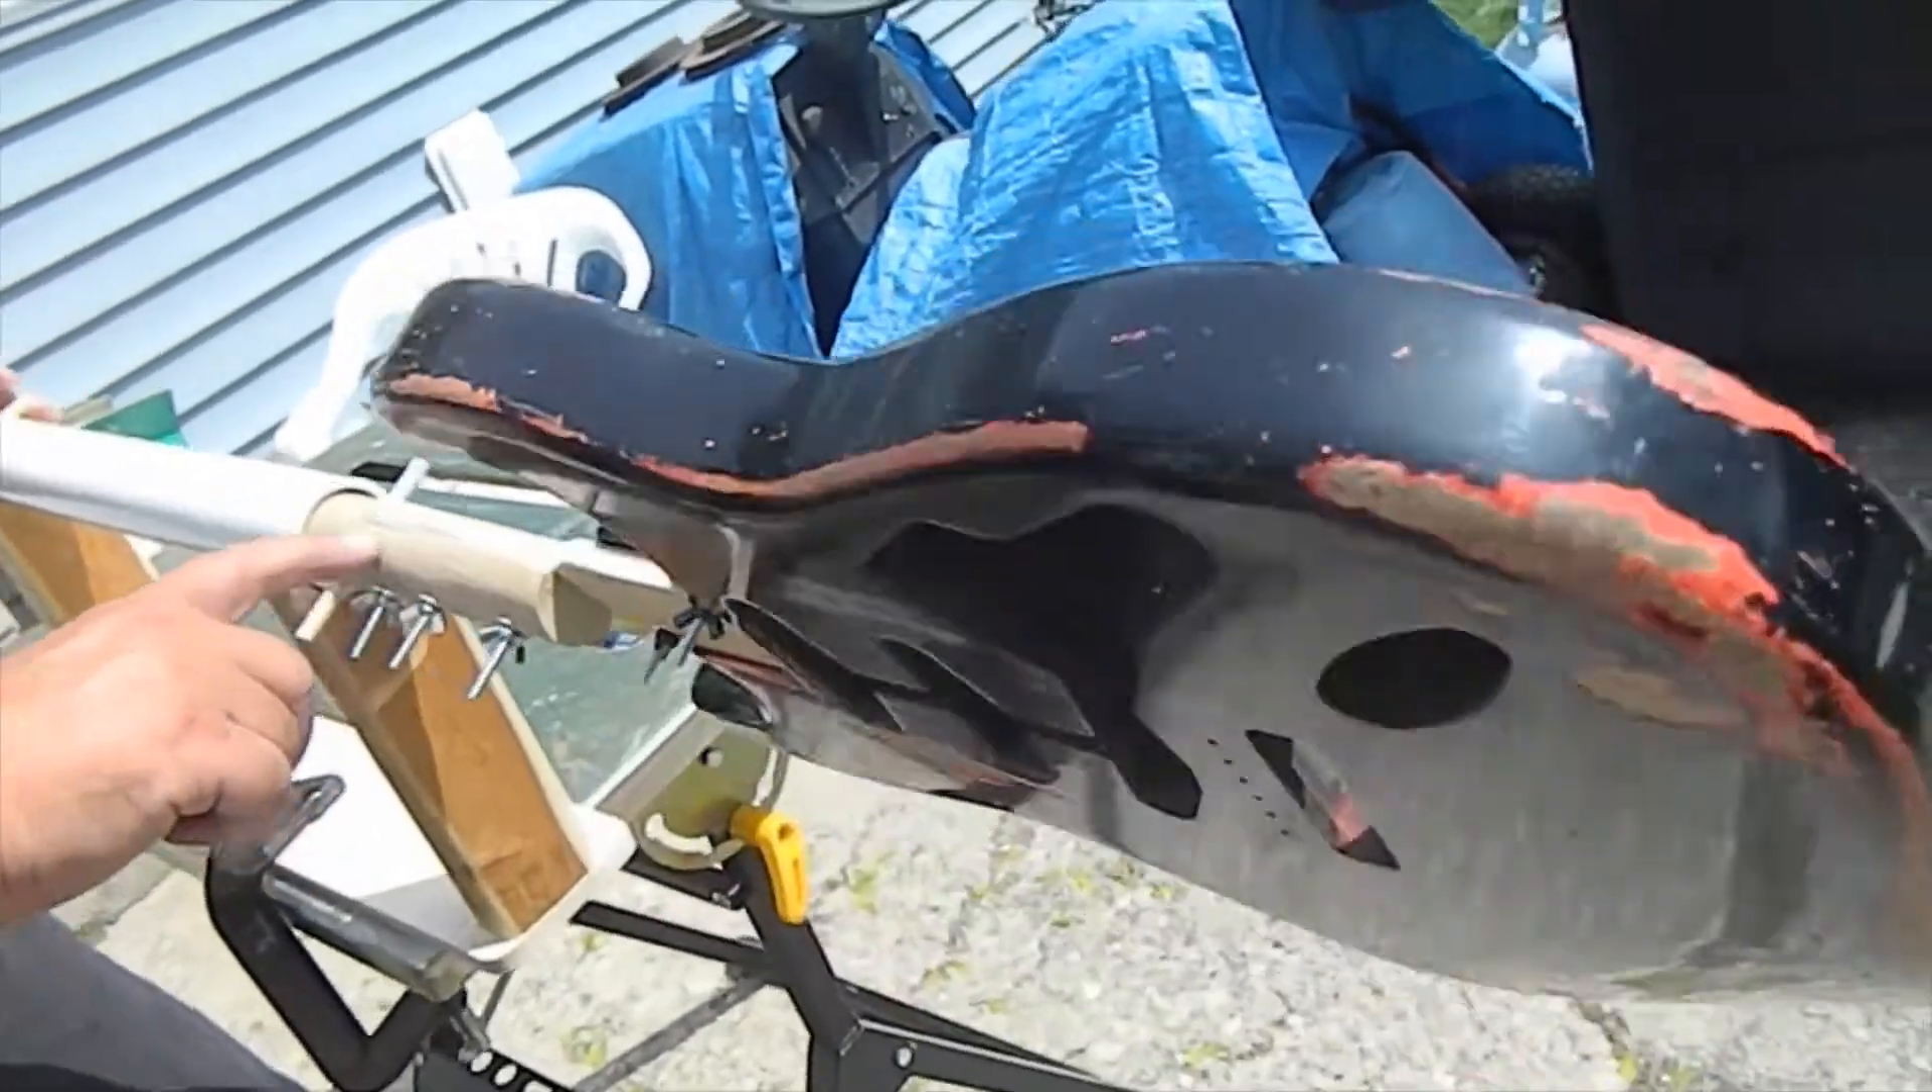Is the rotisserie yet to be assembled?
No.